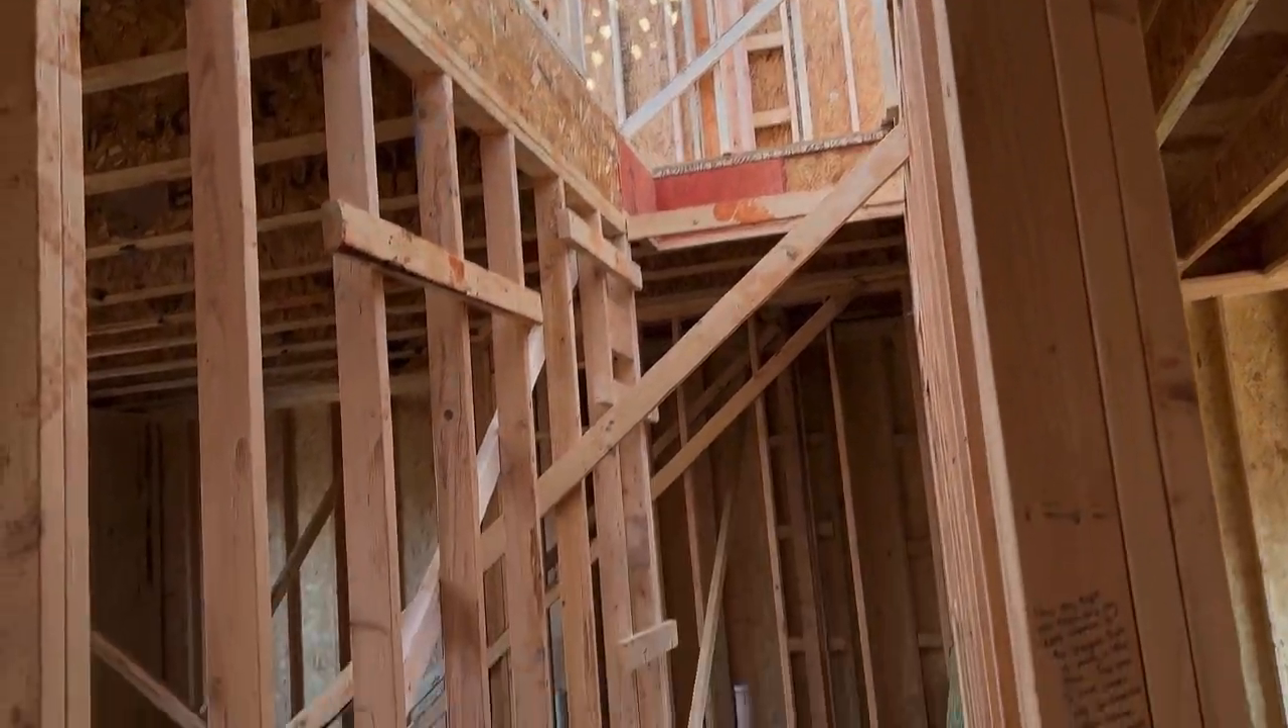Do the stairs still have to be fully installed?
Yes.